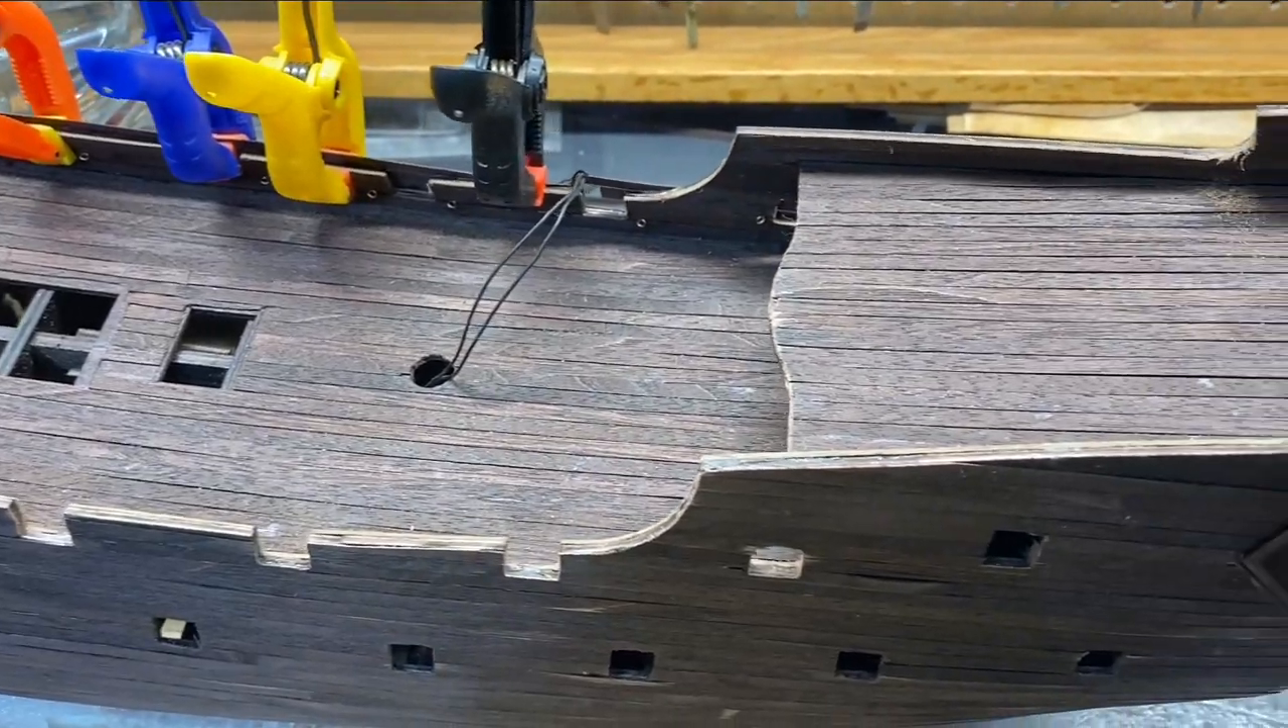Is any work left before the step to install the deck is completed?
No.